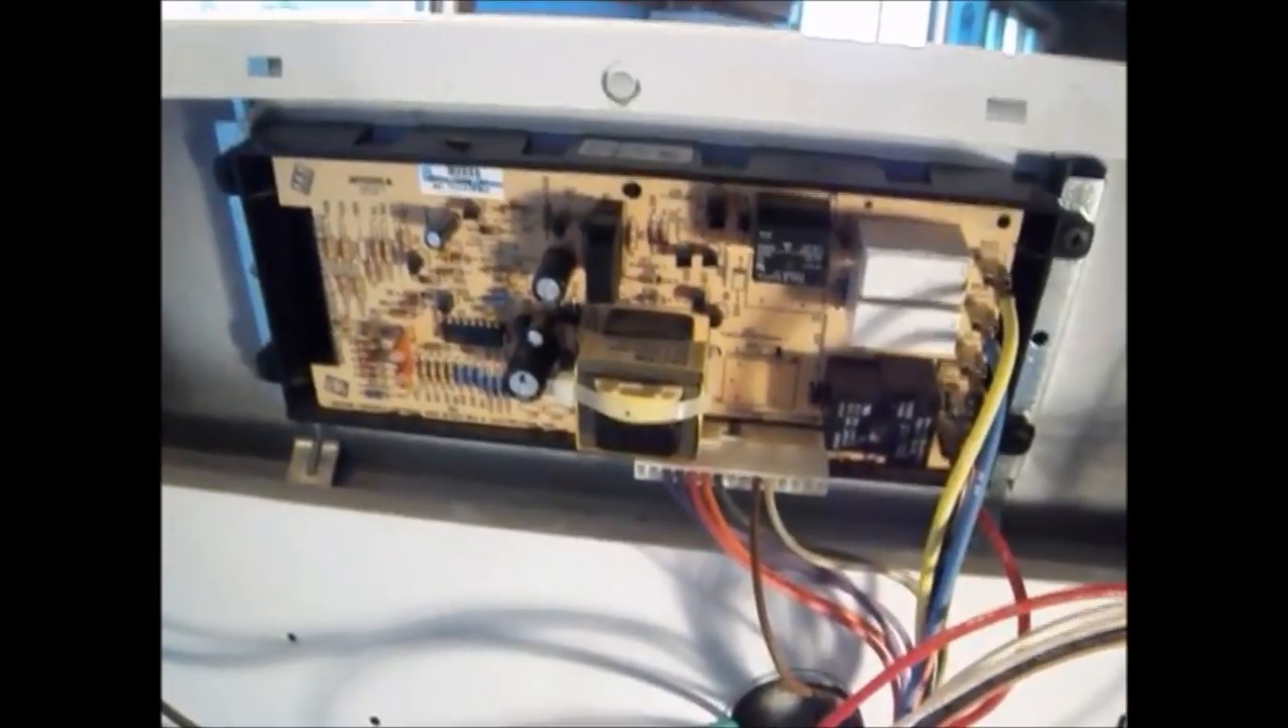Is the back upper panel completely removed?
Yes.